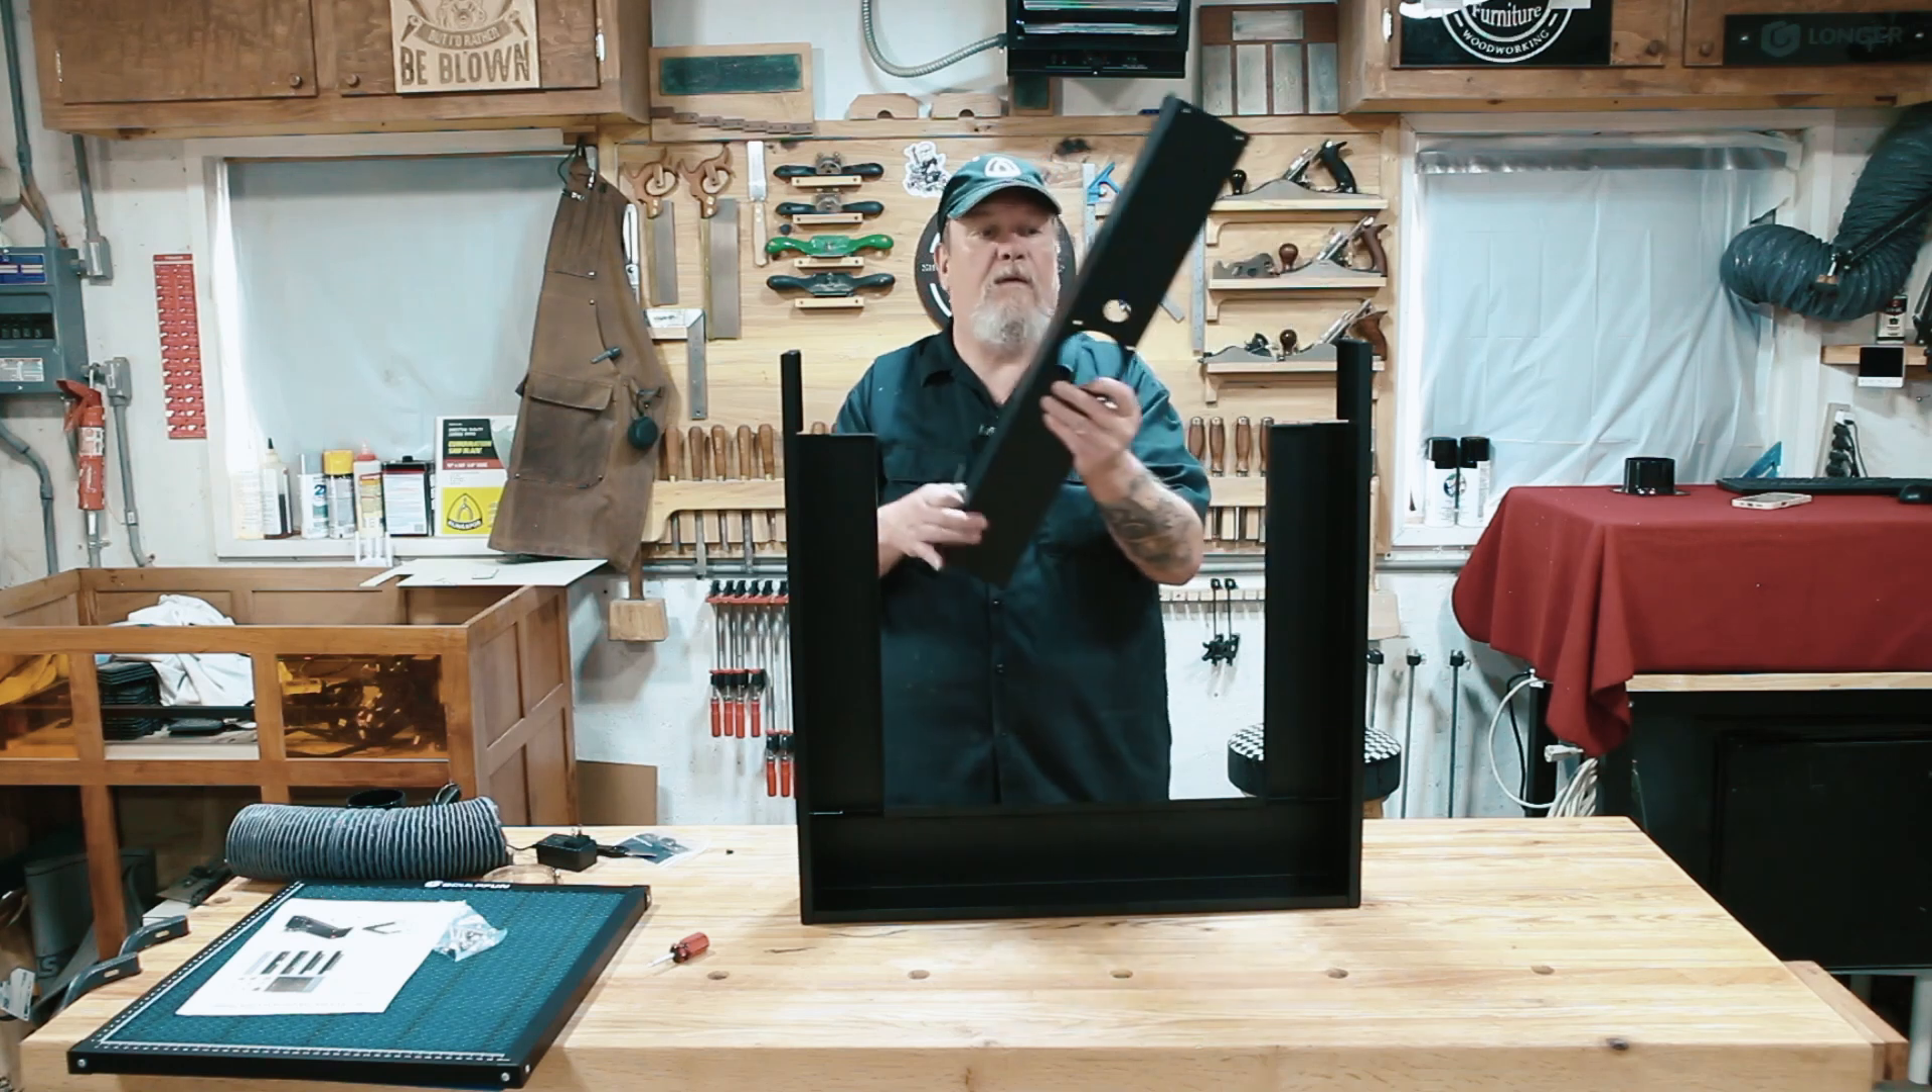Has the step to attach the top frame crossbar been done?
No.